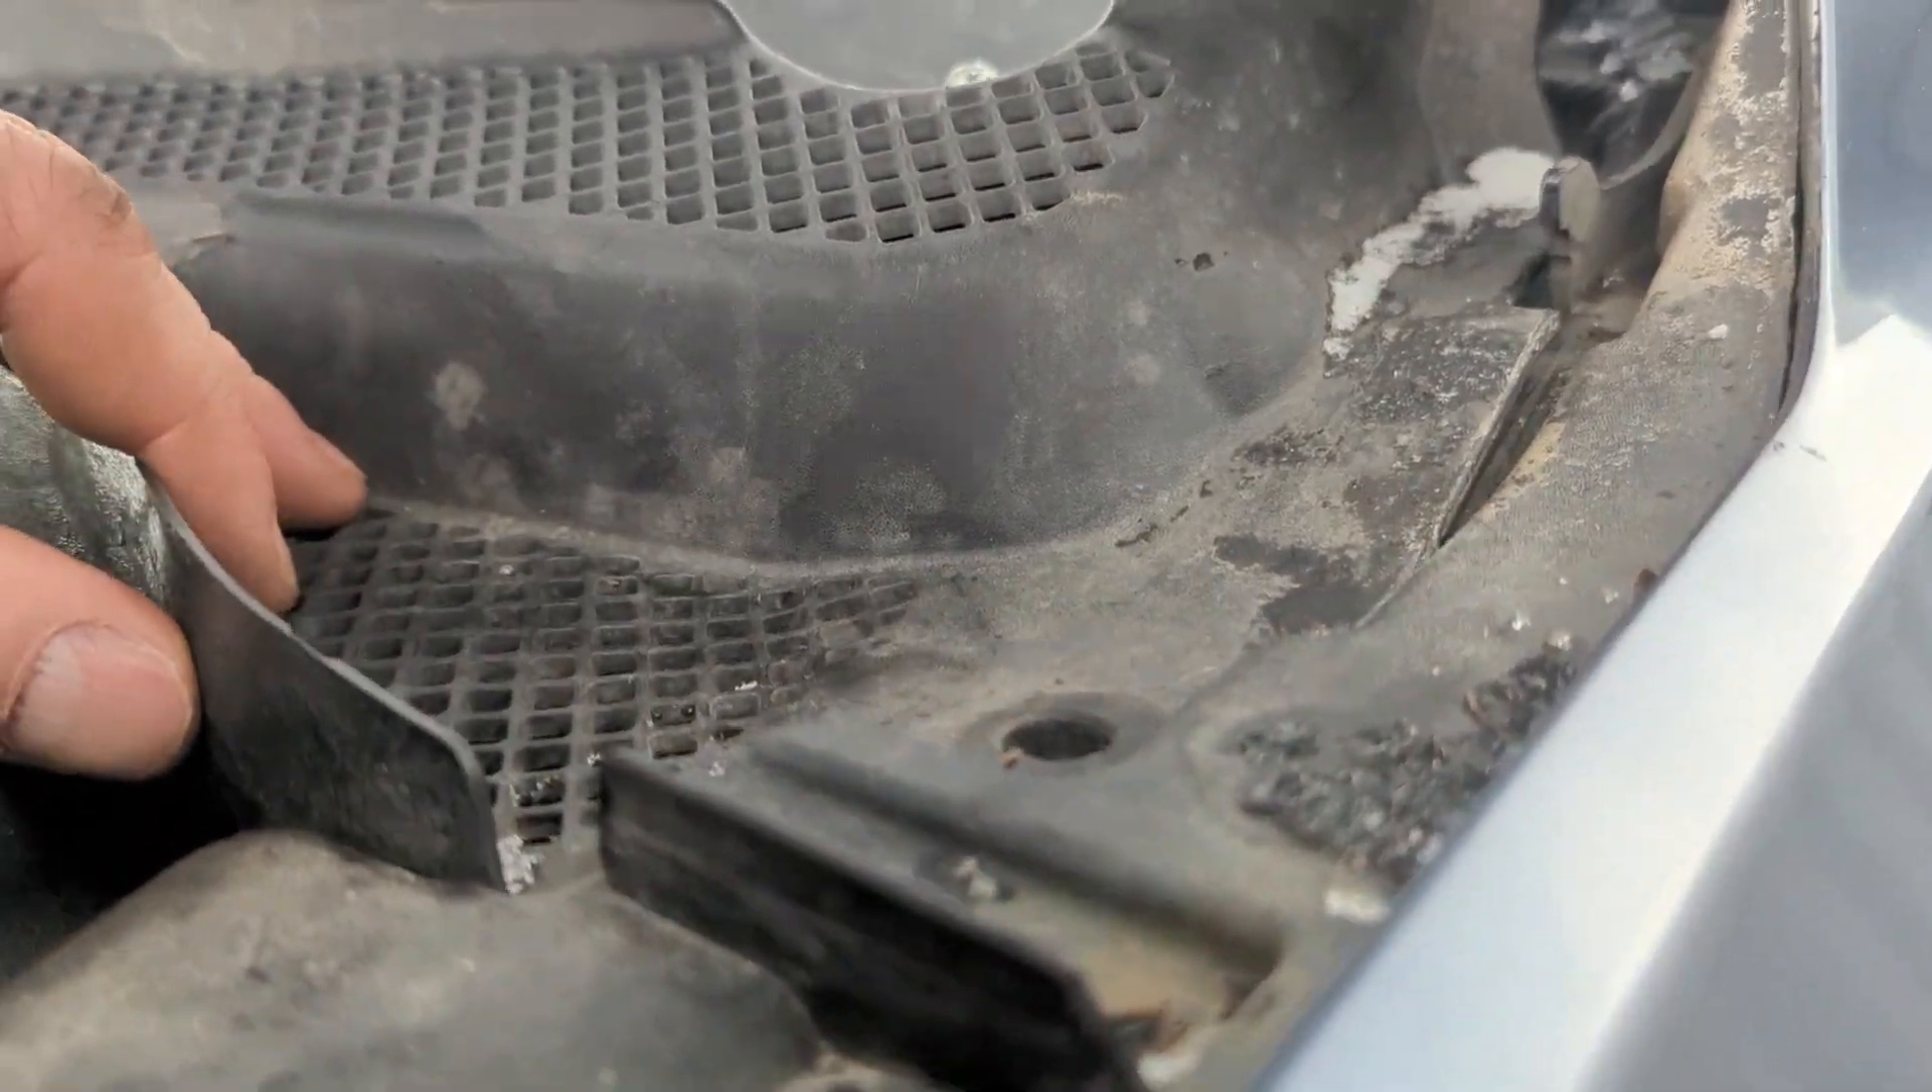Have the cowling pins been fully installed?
No.